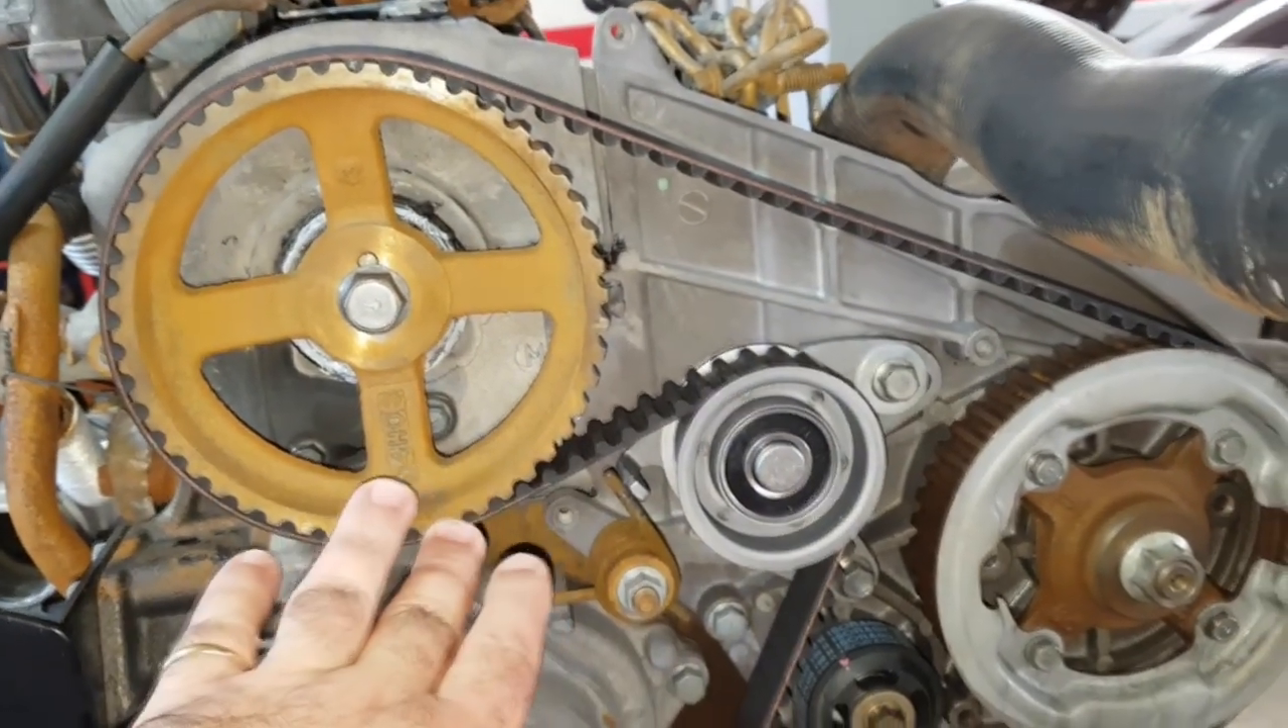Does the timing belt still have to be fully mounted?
No.